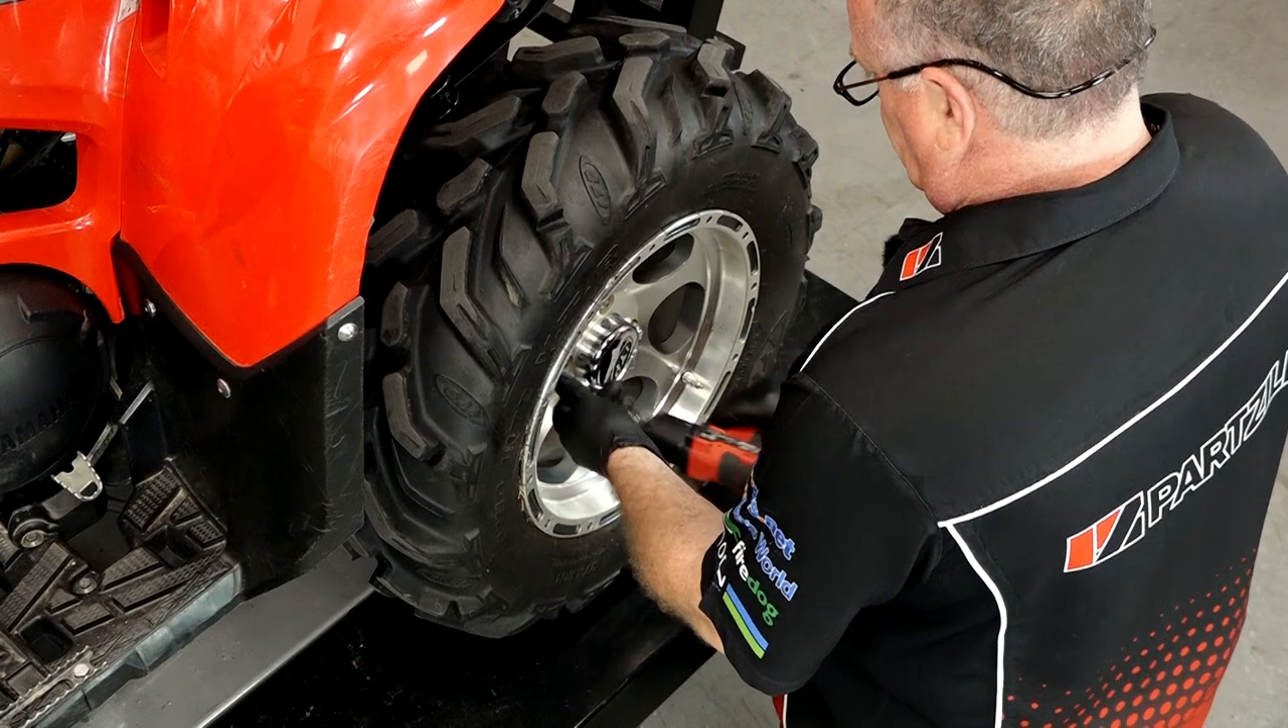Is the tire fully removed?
No.